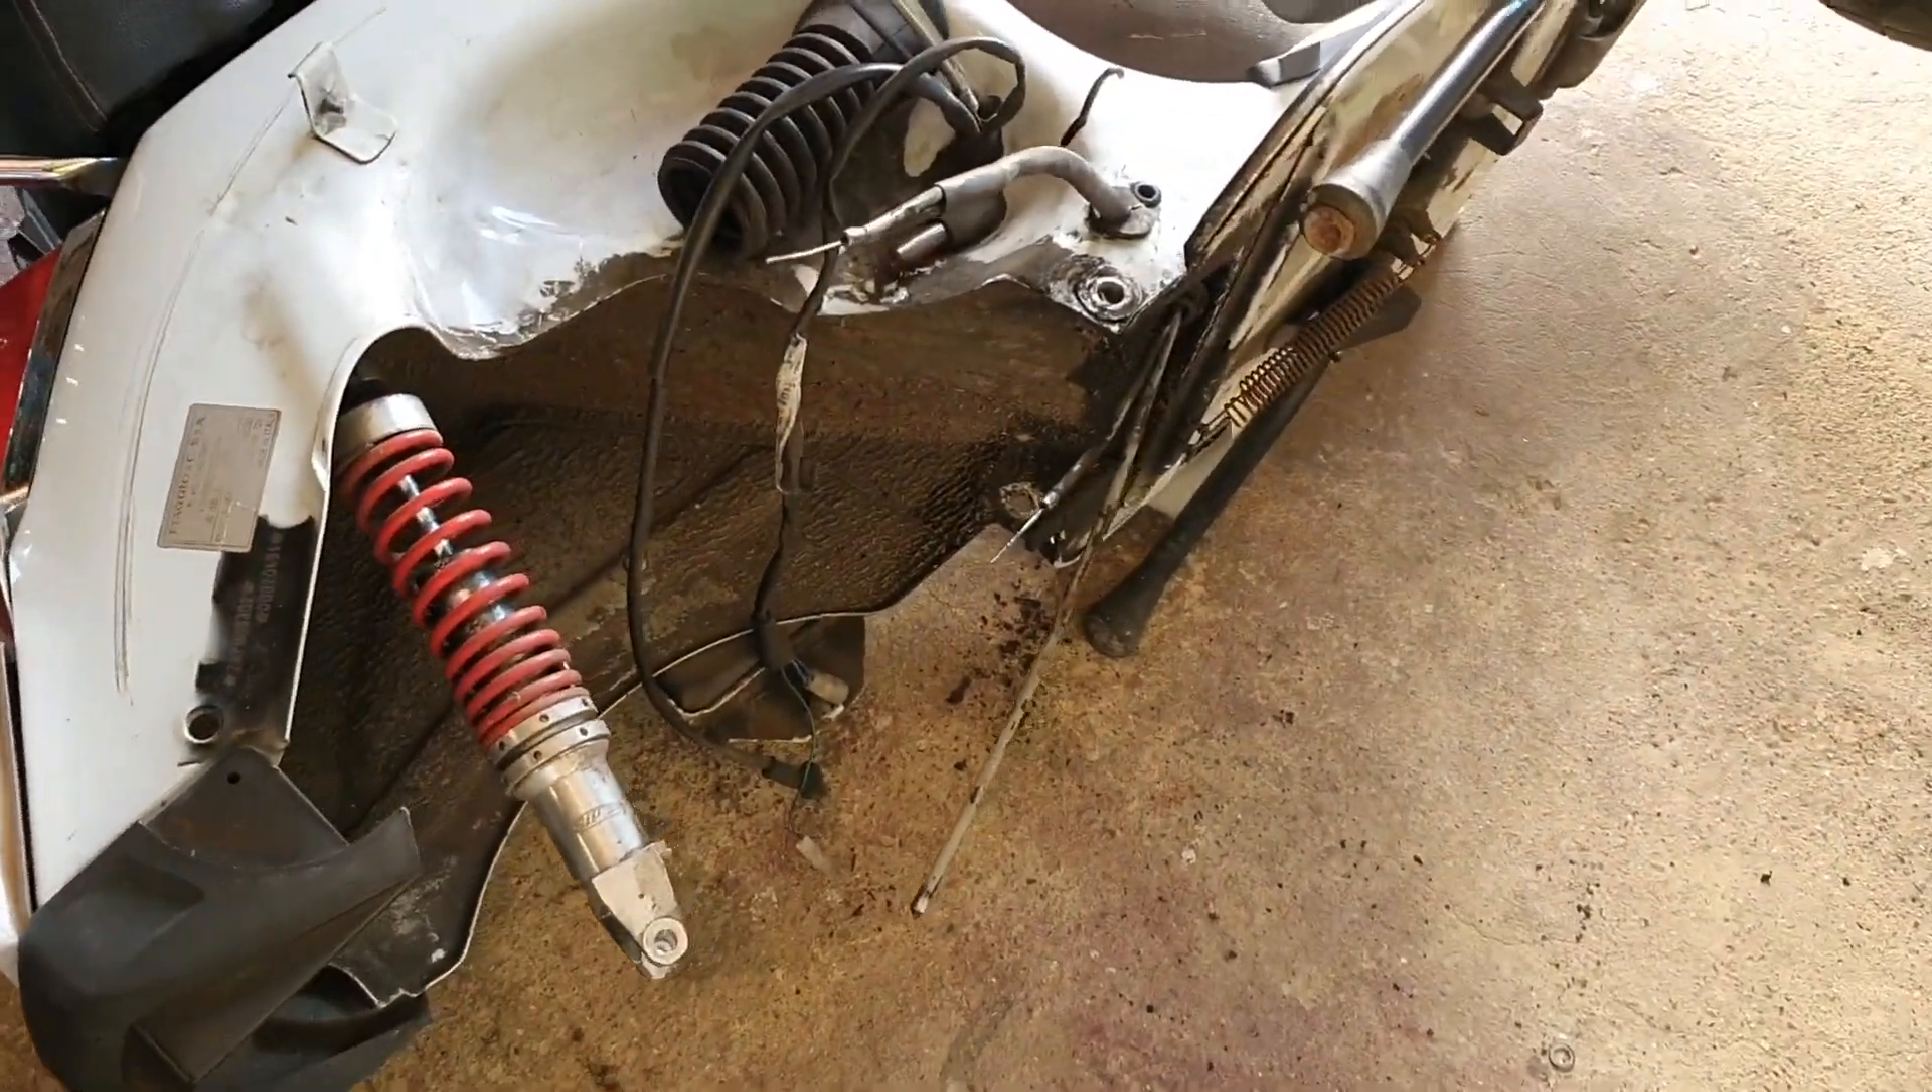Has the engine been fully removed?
Yes.